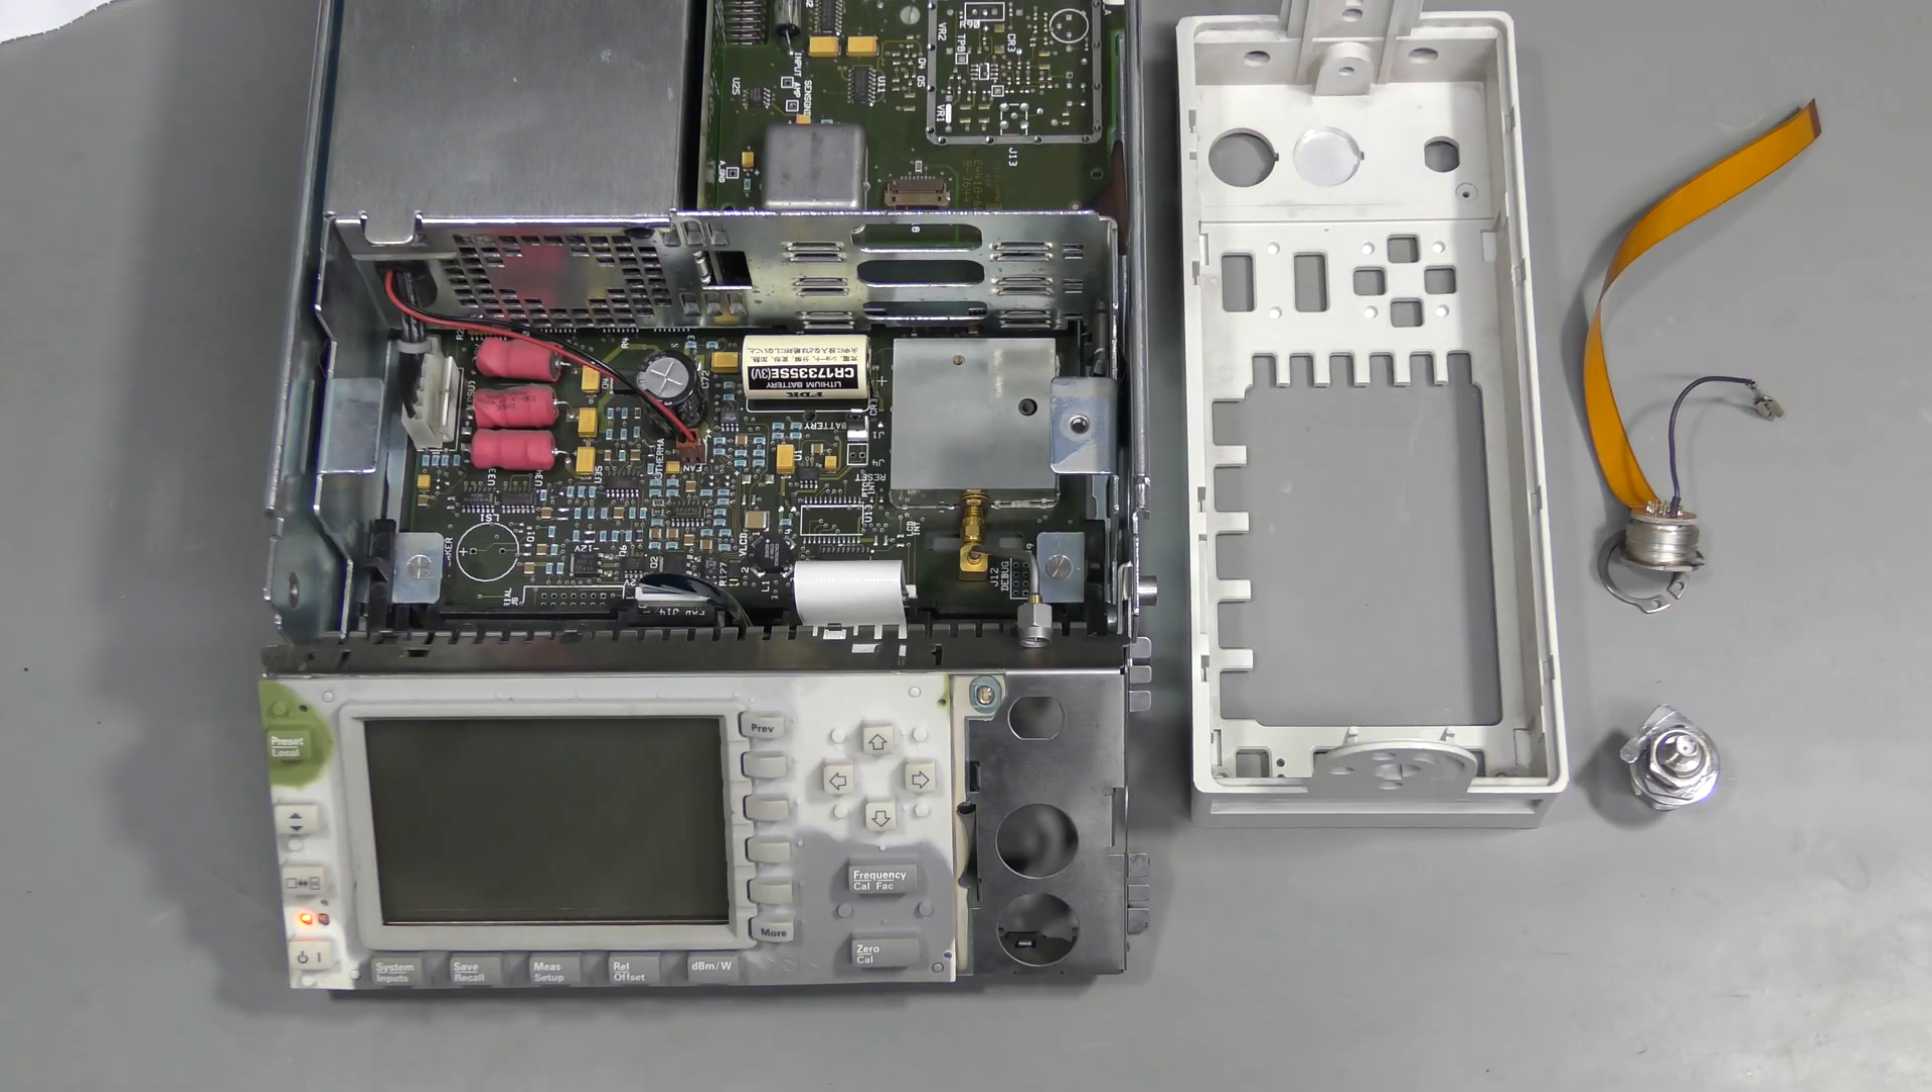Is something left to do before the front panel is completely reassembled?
Yes.